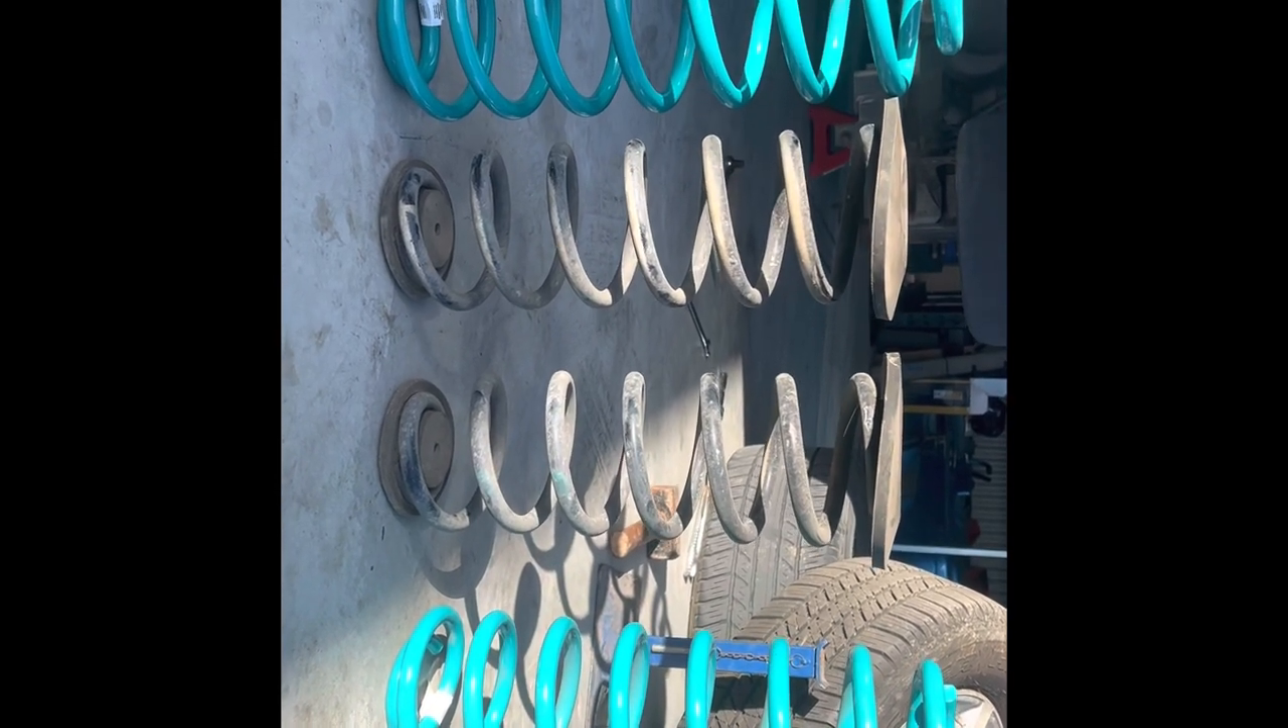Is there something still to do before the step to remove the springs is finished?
No.